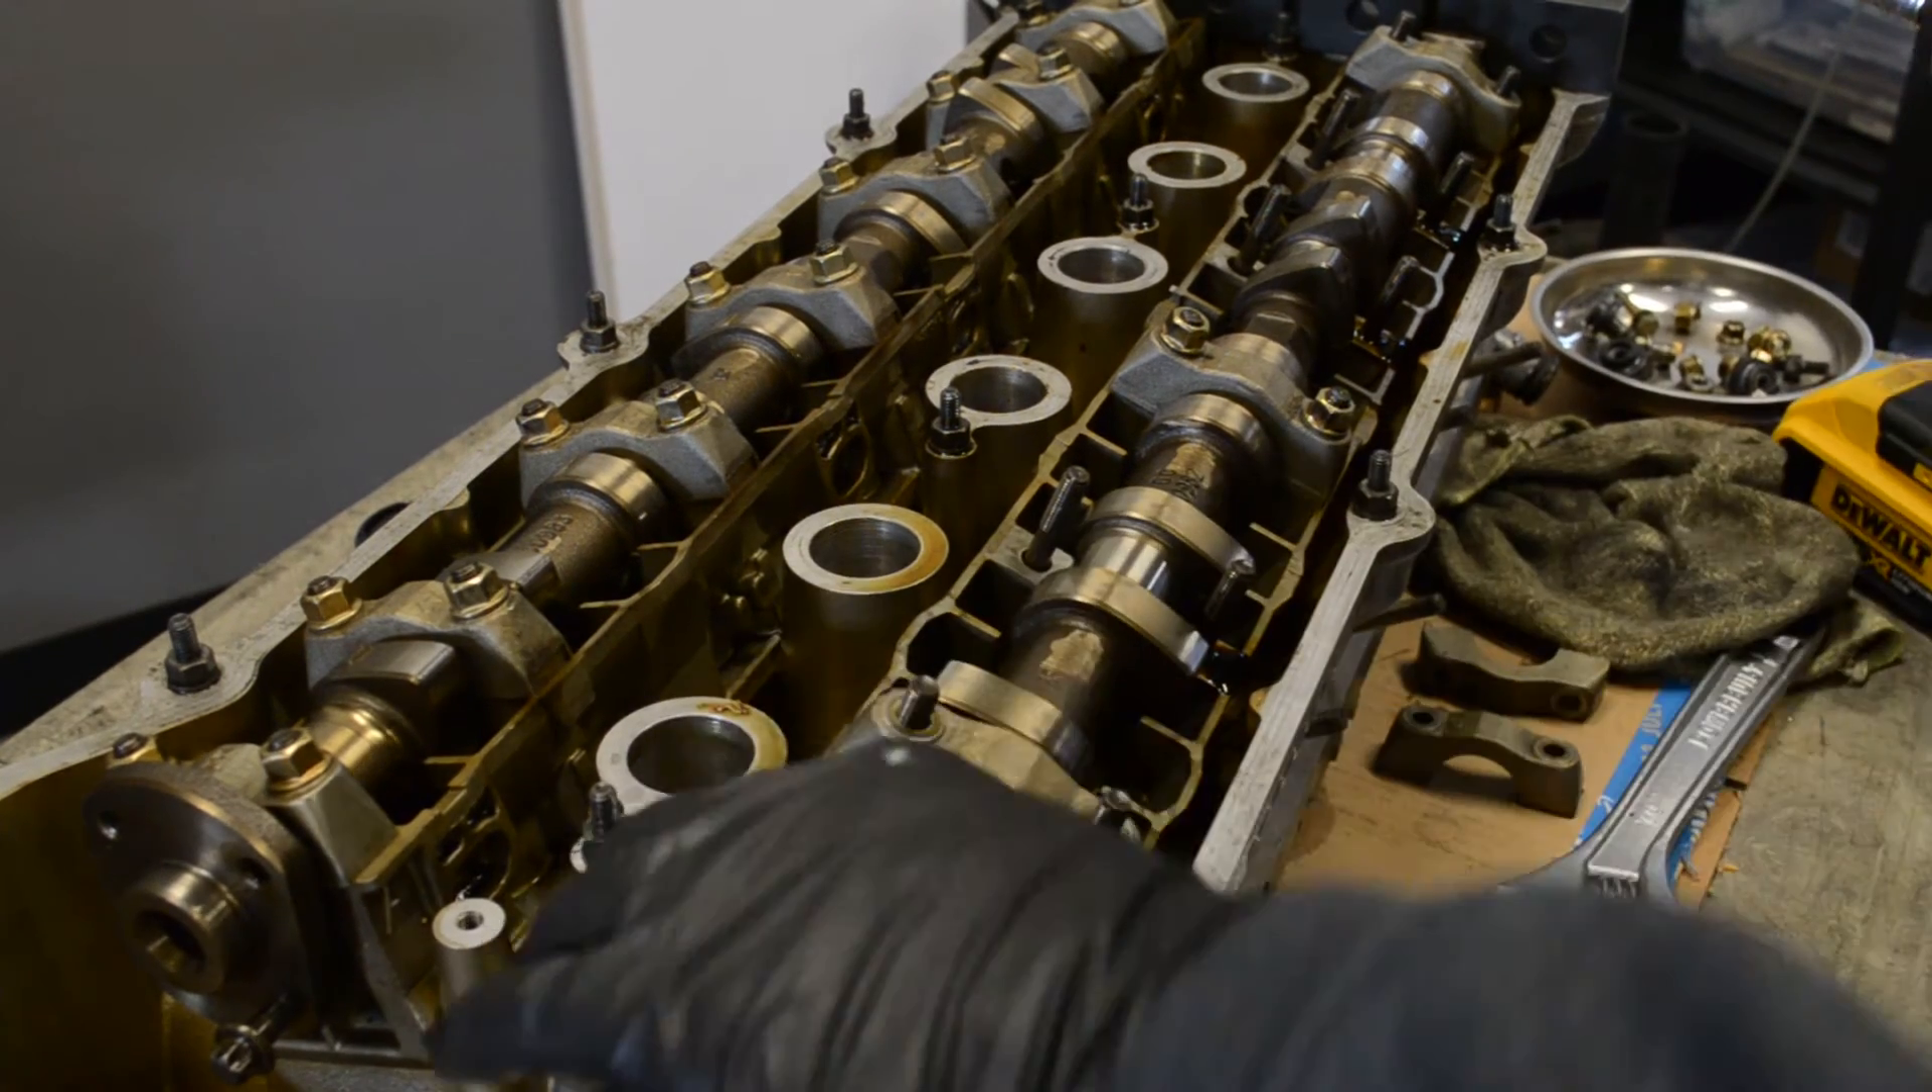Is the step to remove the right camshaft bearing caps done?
No.